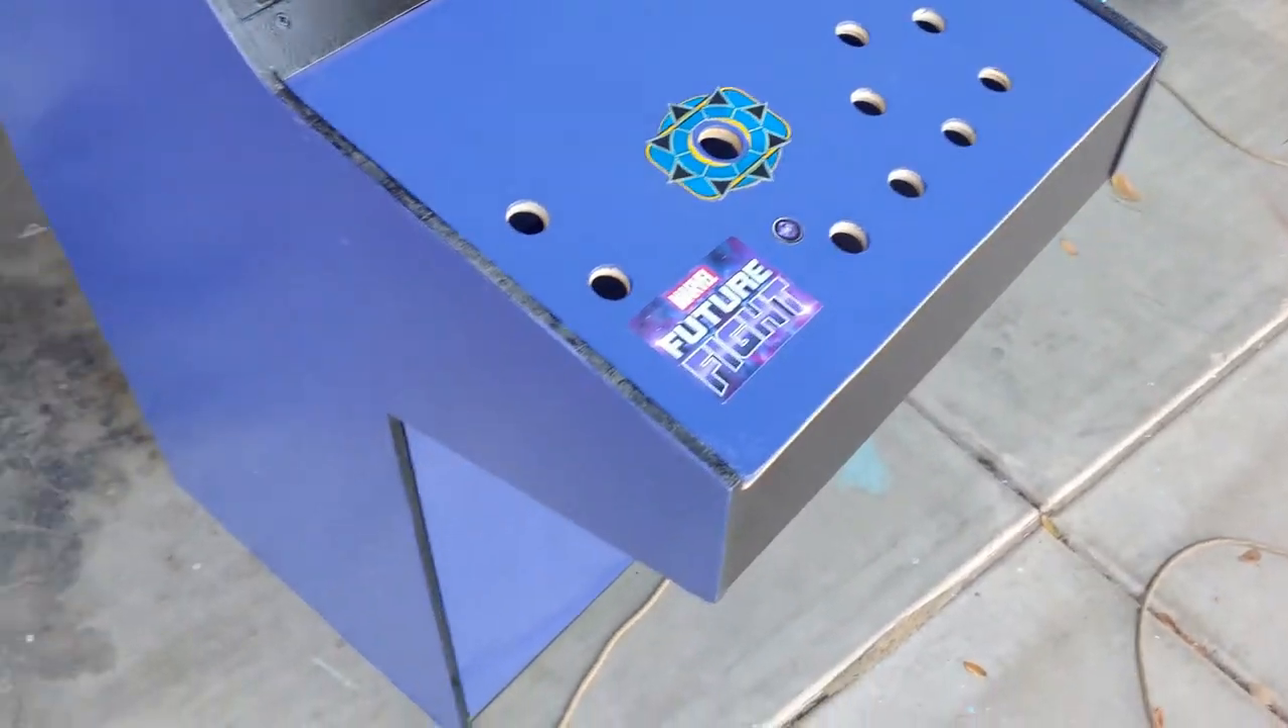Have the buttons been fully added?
No.